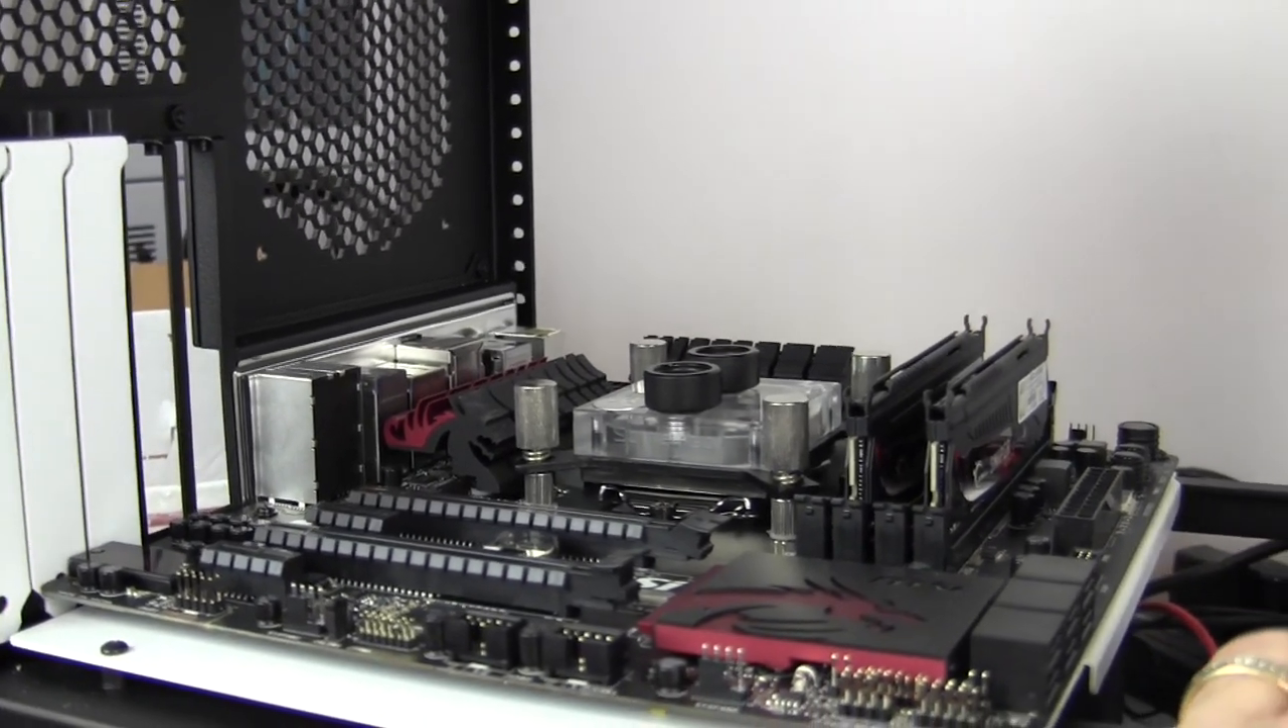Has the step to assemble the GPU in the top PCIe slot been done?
No.